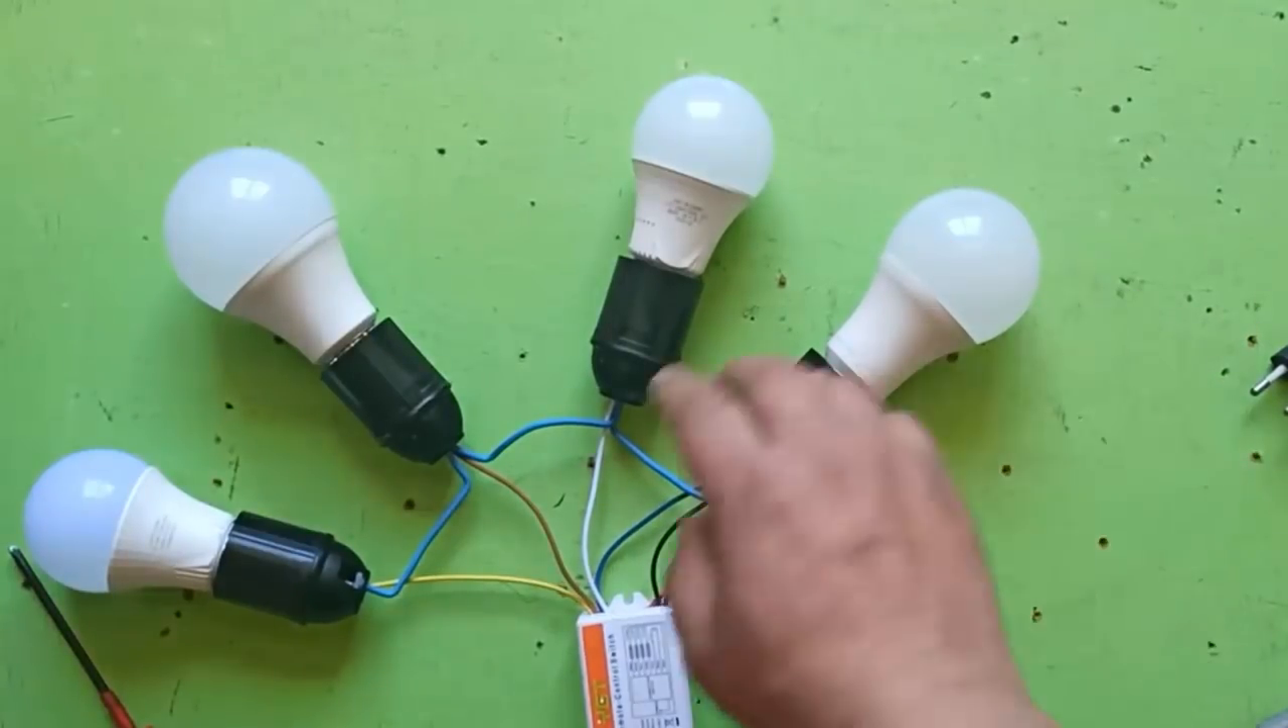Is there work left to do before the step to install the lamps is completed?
No.